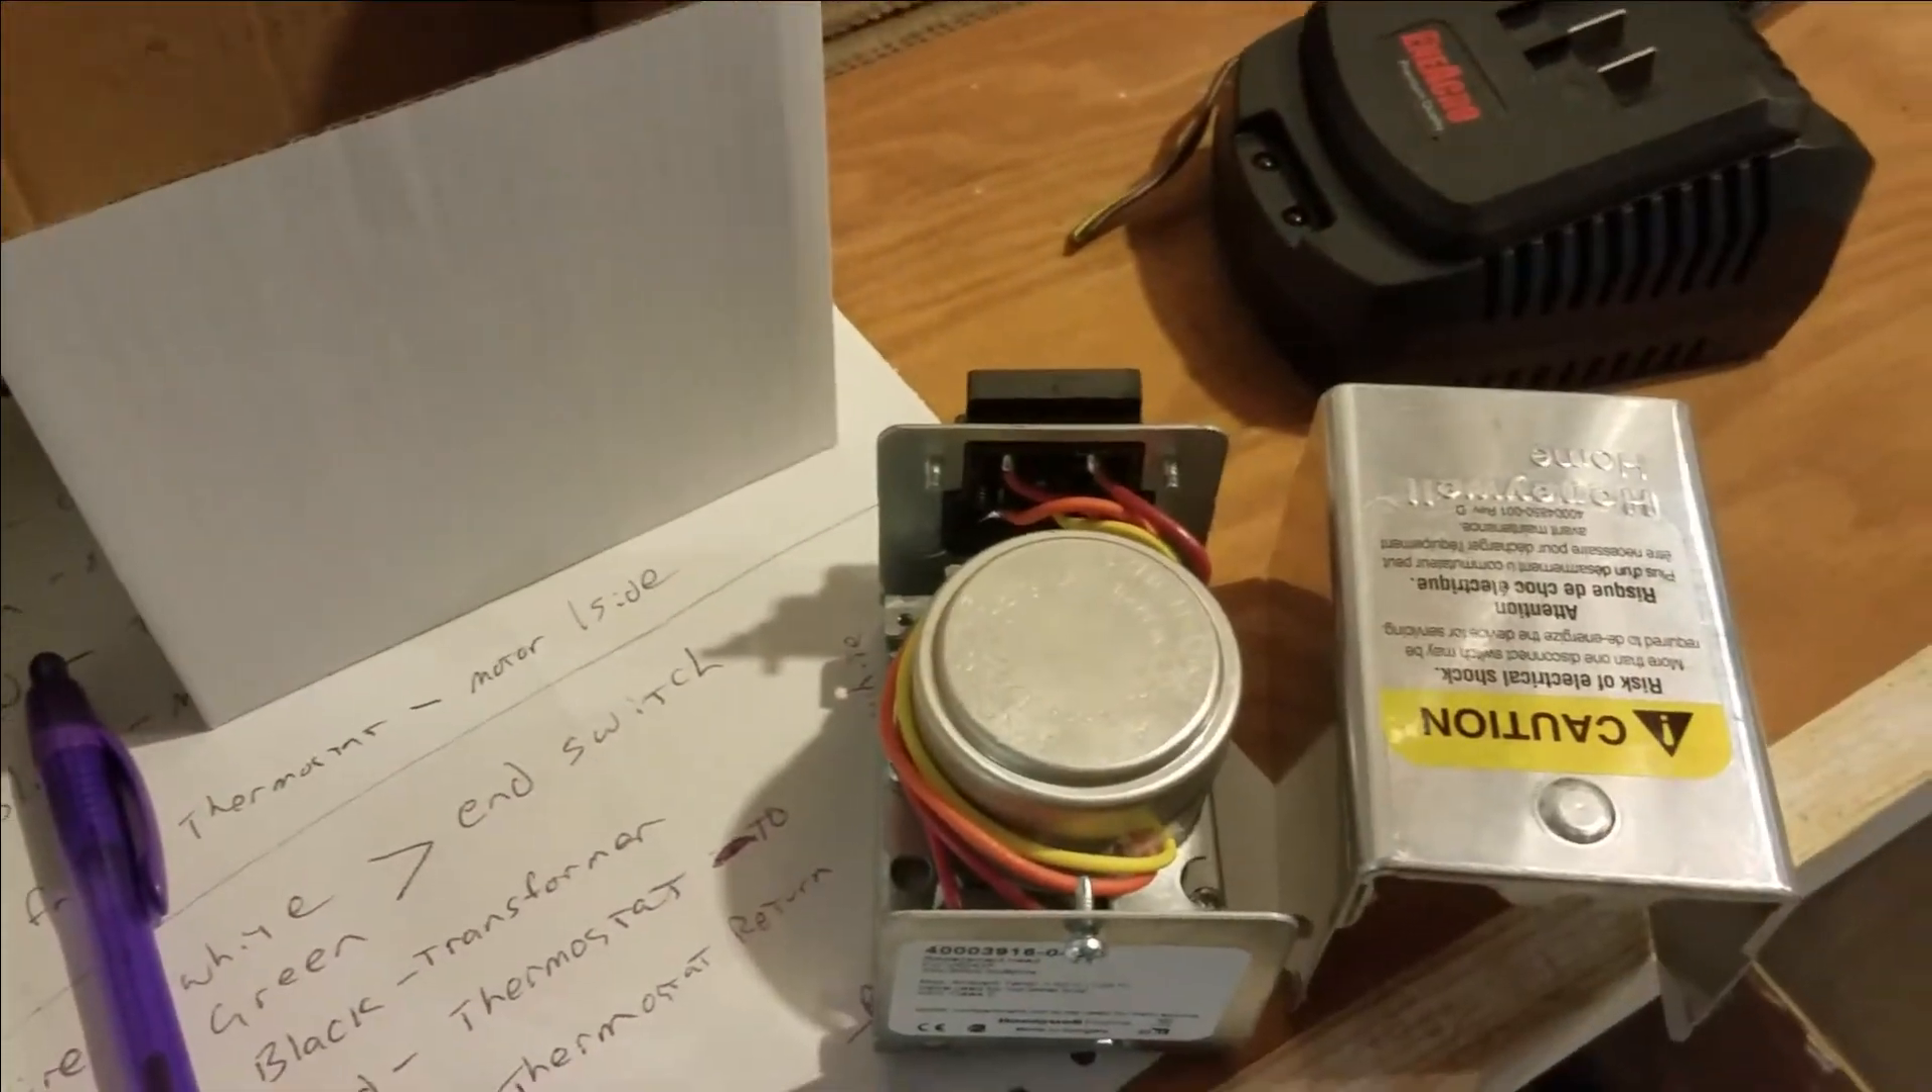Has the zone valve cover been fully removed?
Yes.